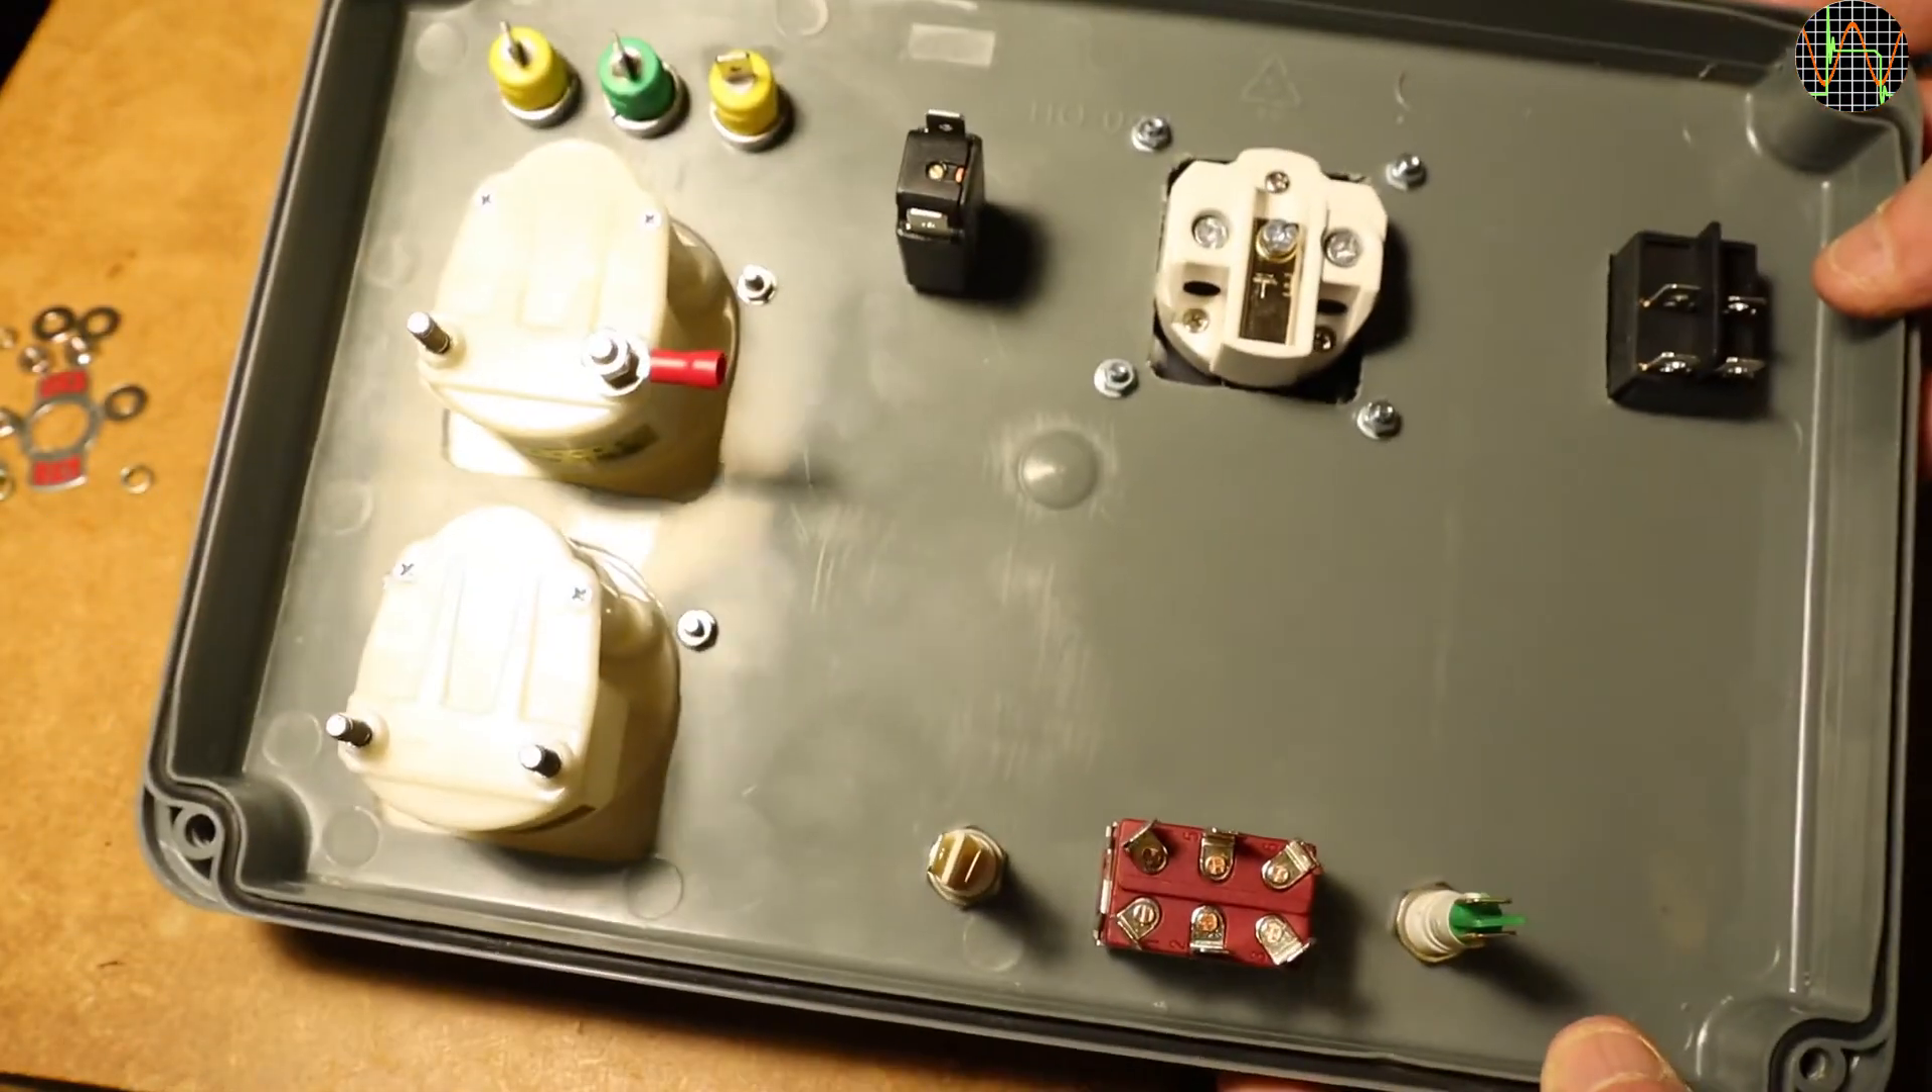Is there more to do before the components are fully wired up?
Yes.